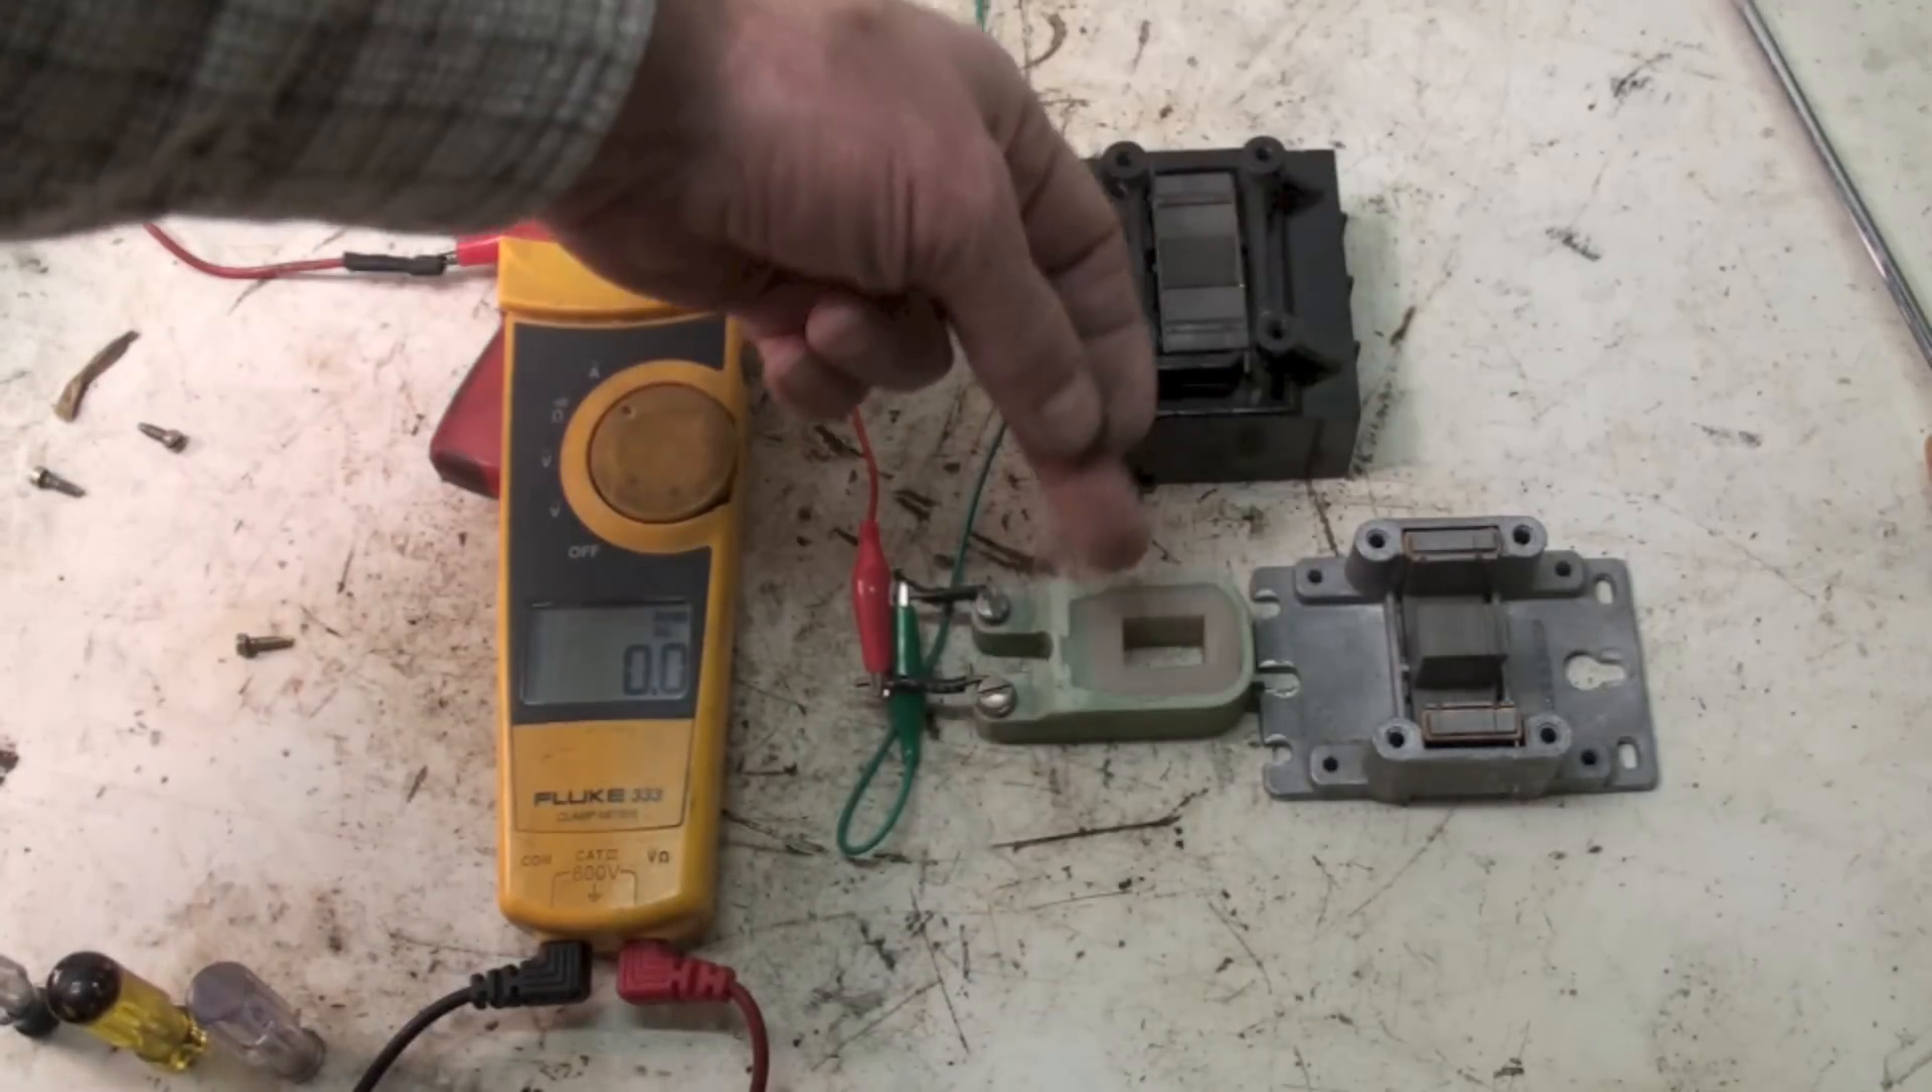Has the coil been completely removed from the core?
Yes.